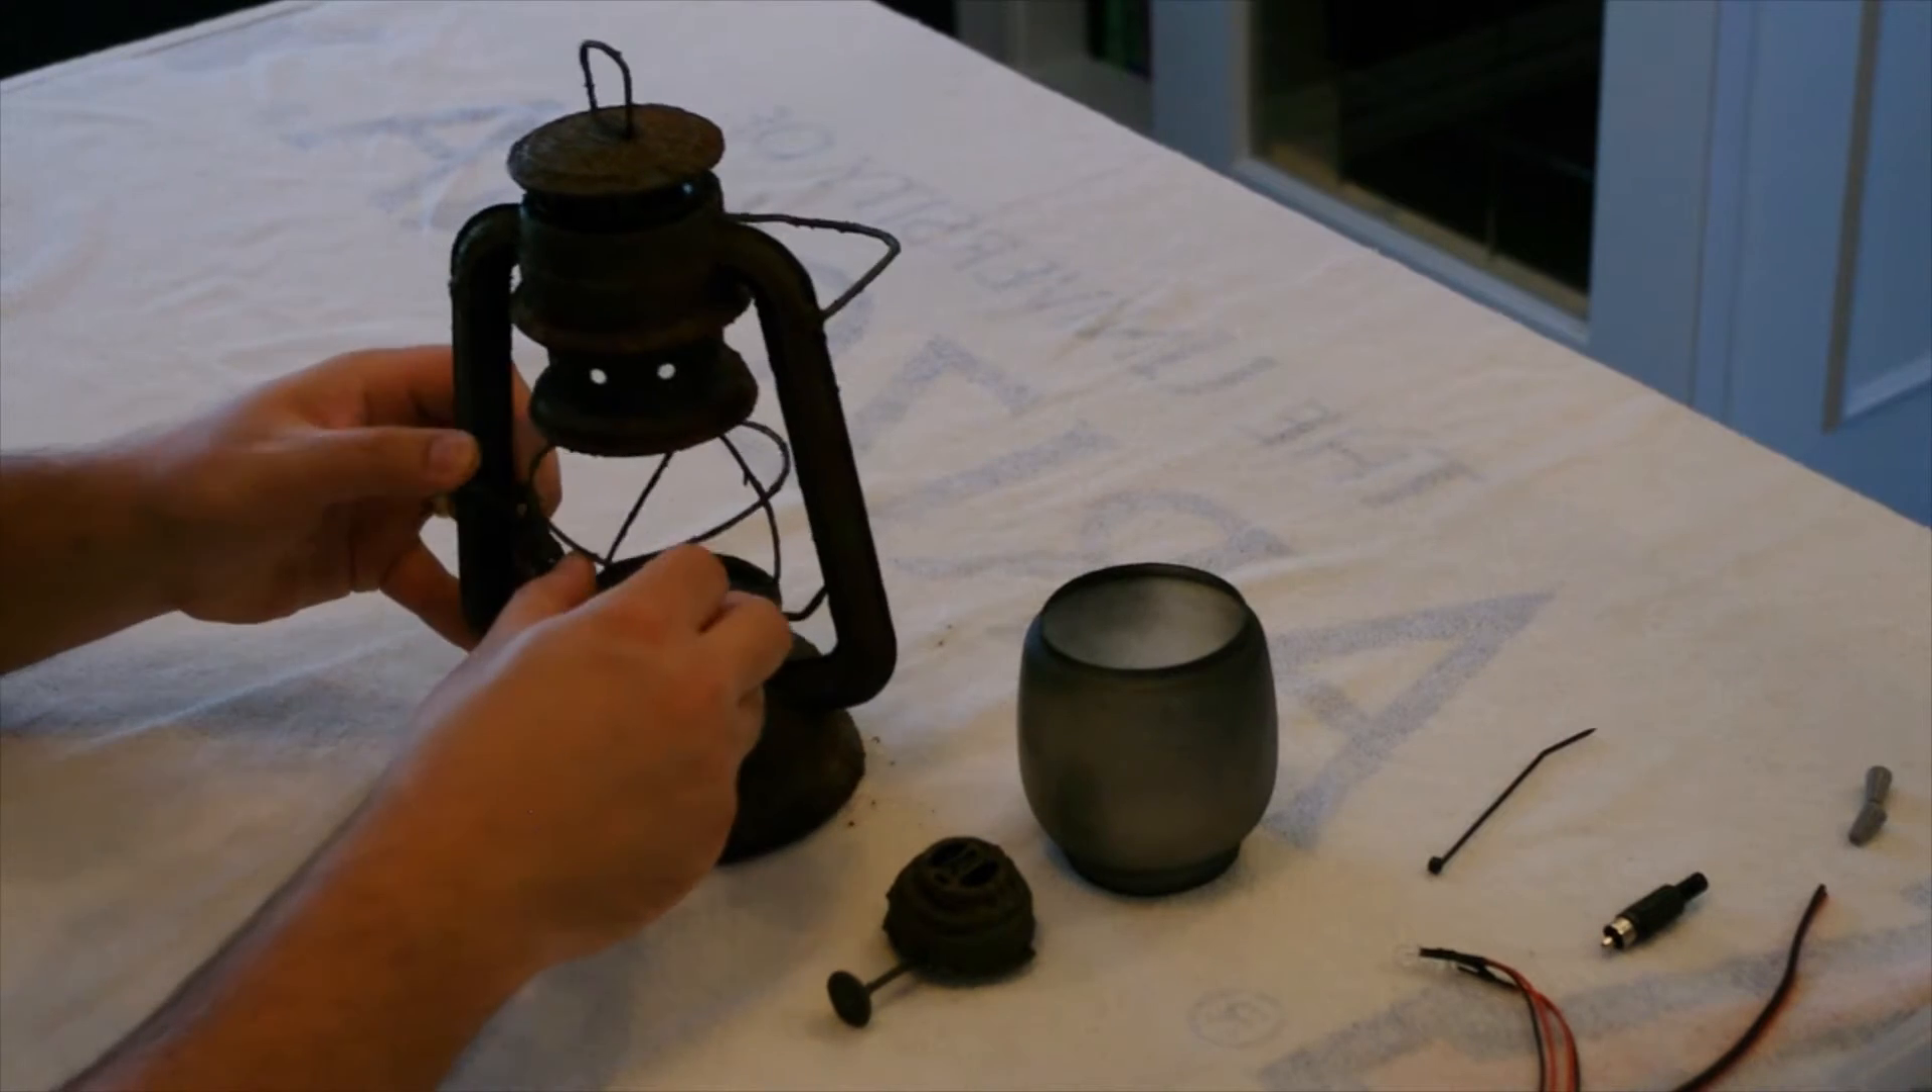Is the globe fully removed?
Yes.